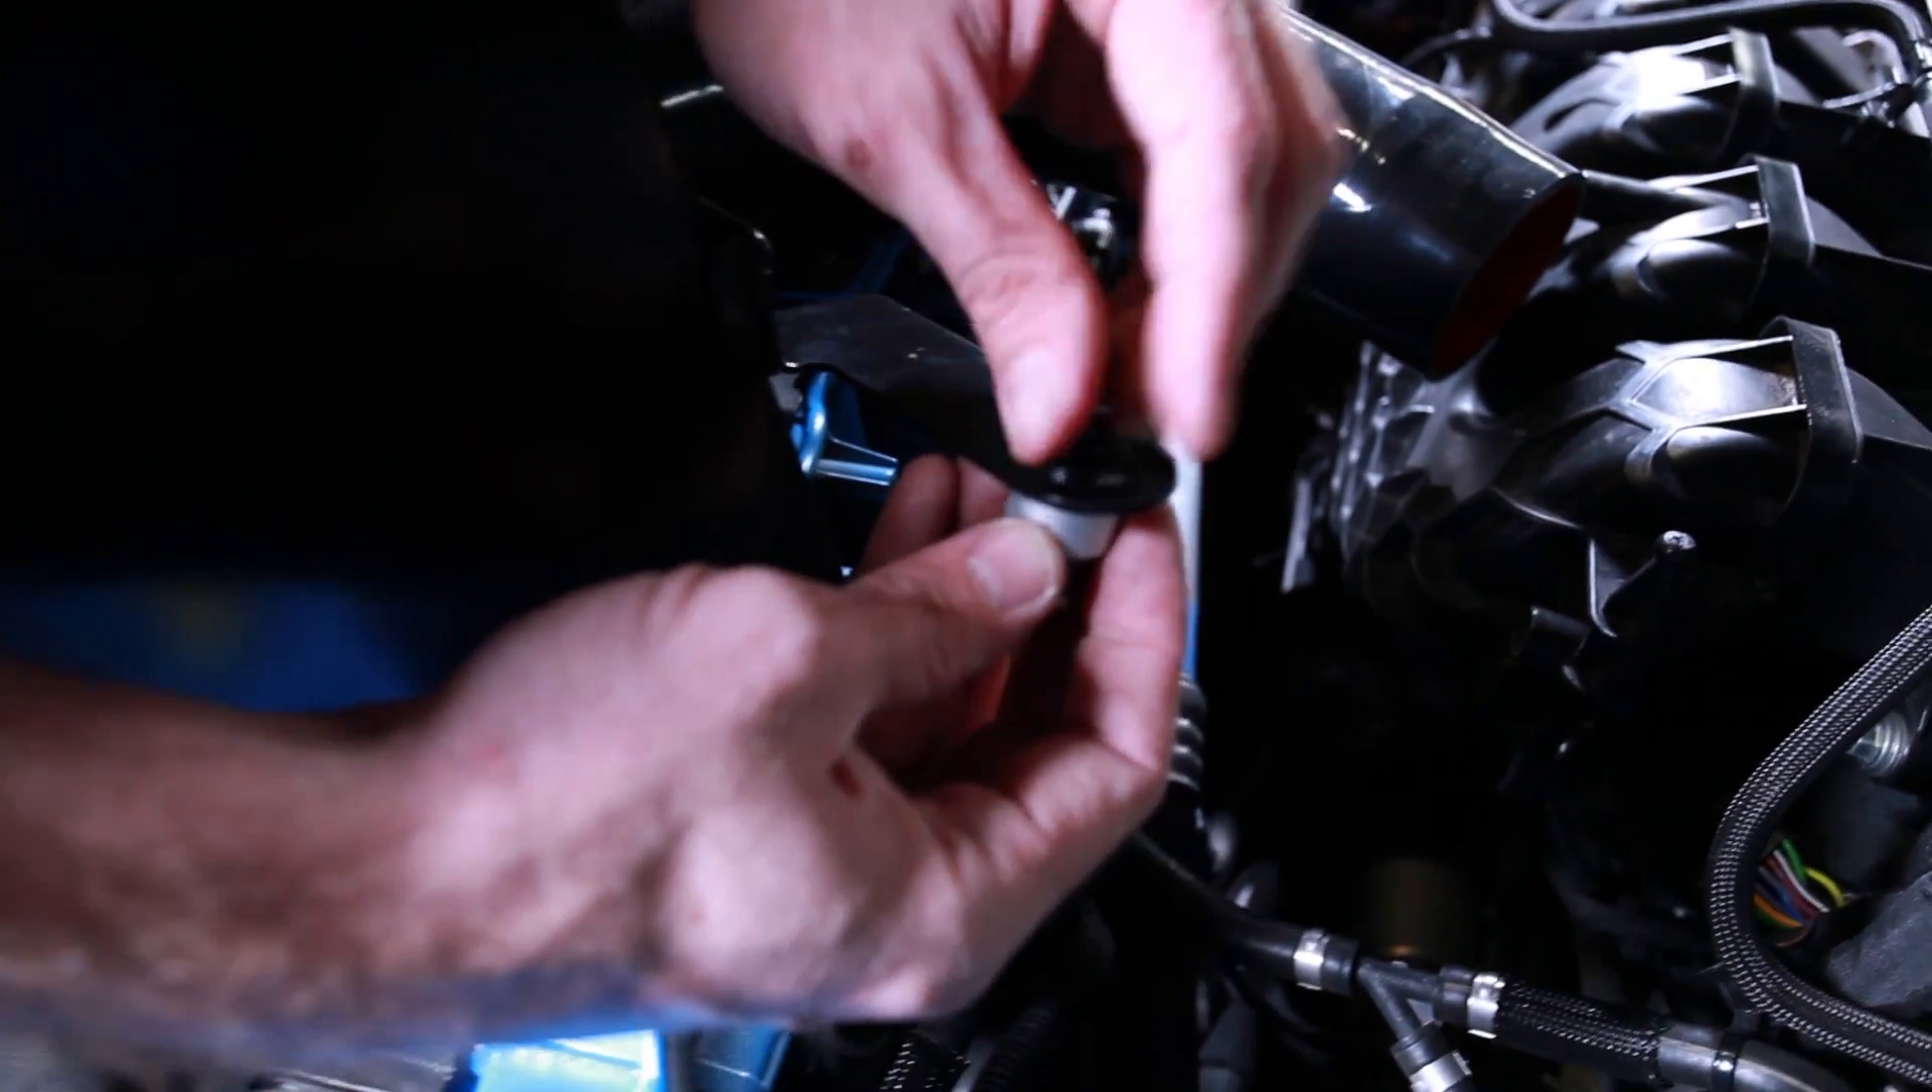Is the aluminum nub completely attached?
No.